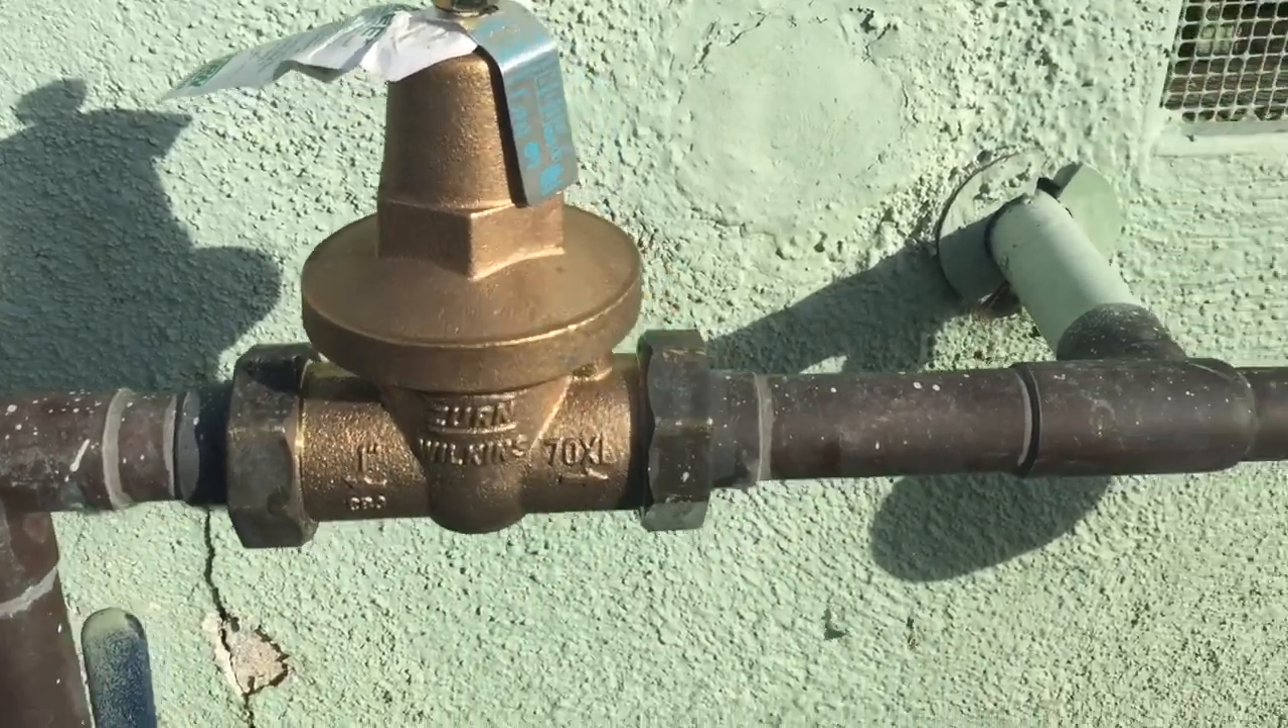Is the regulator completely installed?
Yes.